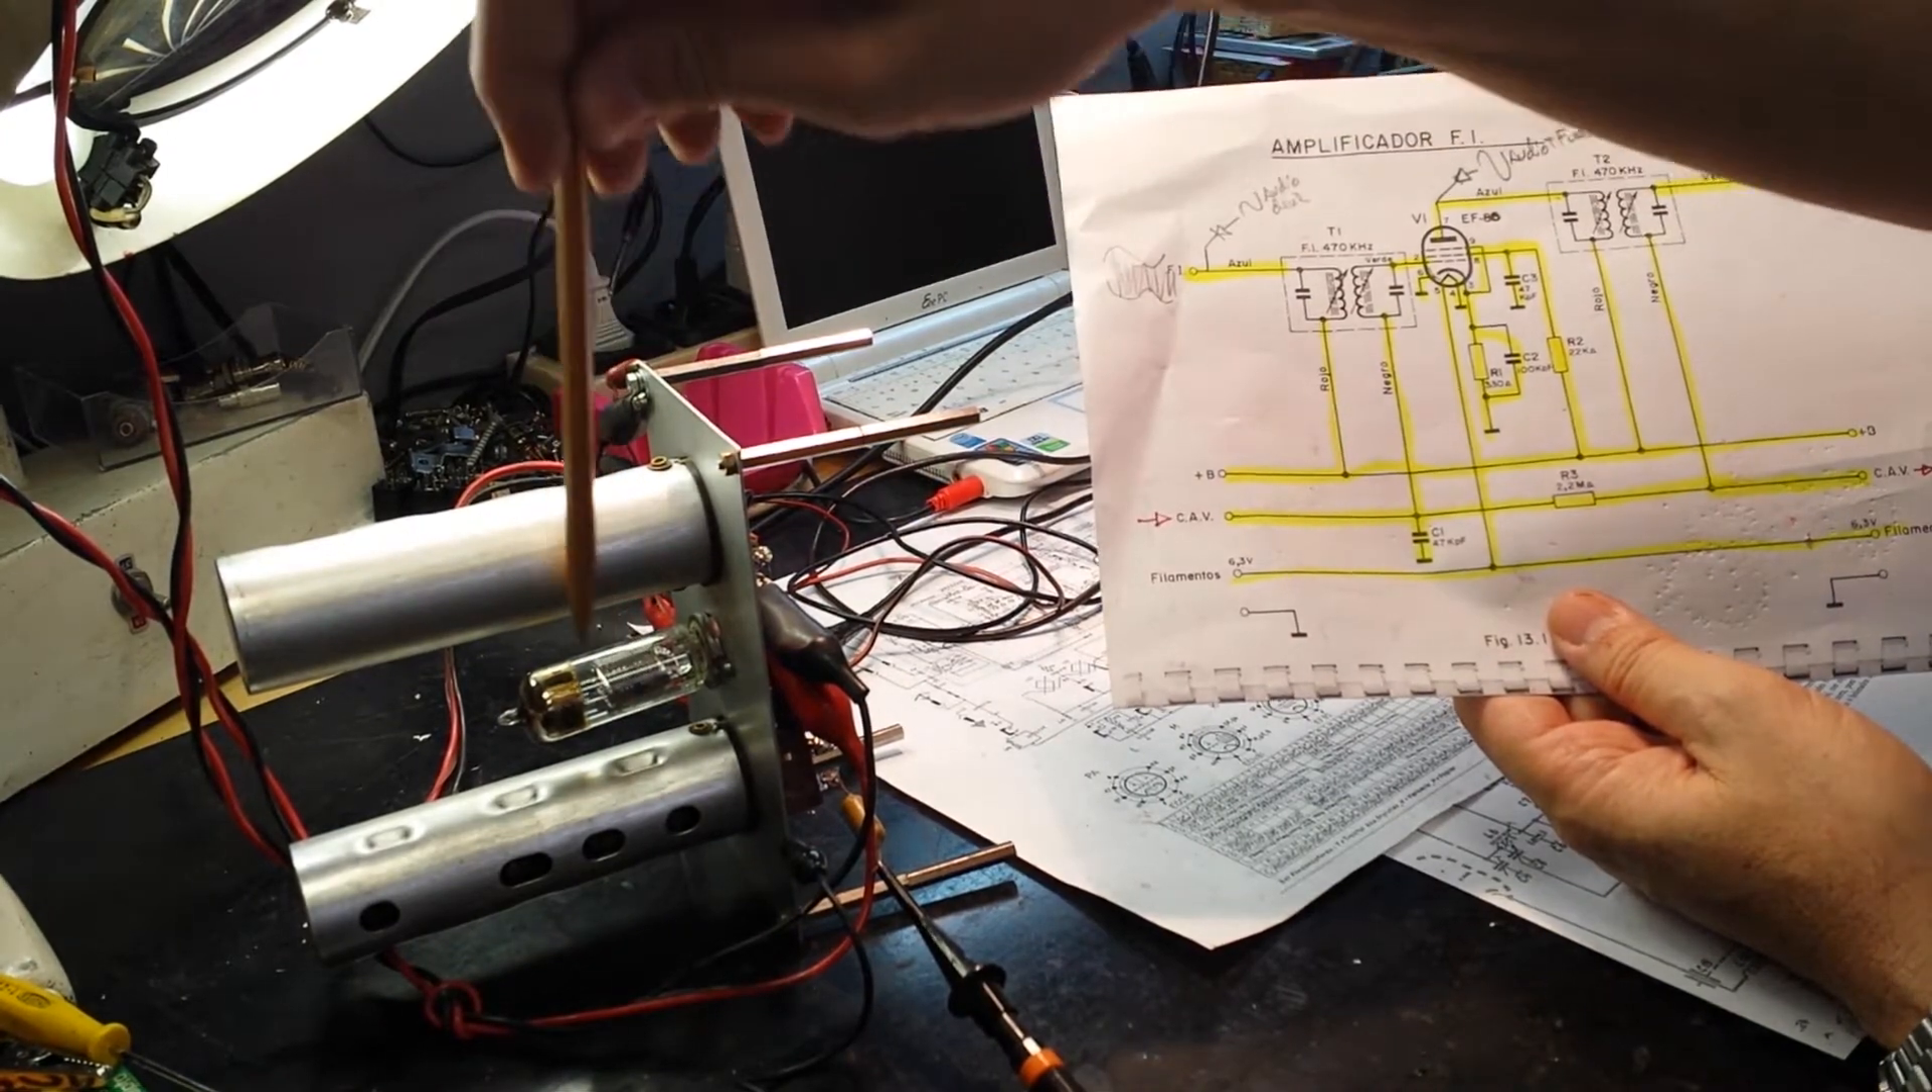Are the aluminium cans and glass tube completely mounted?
Yes.